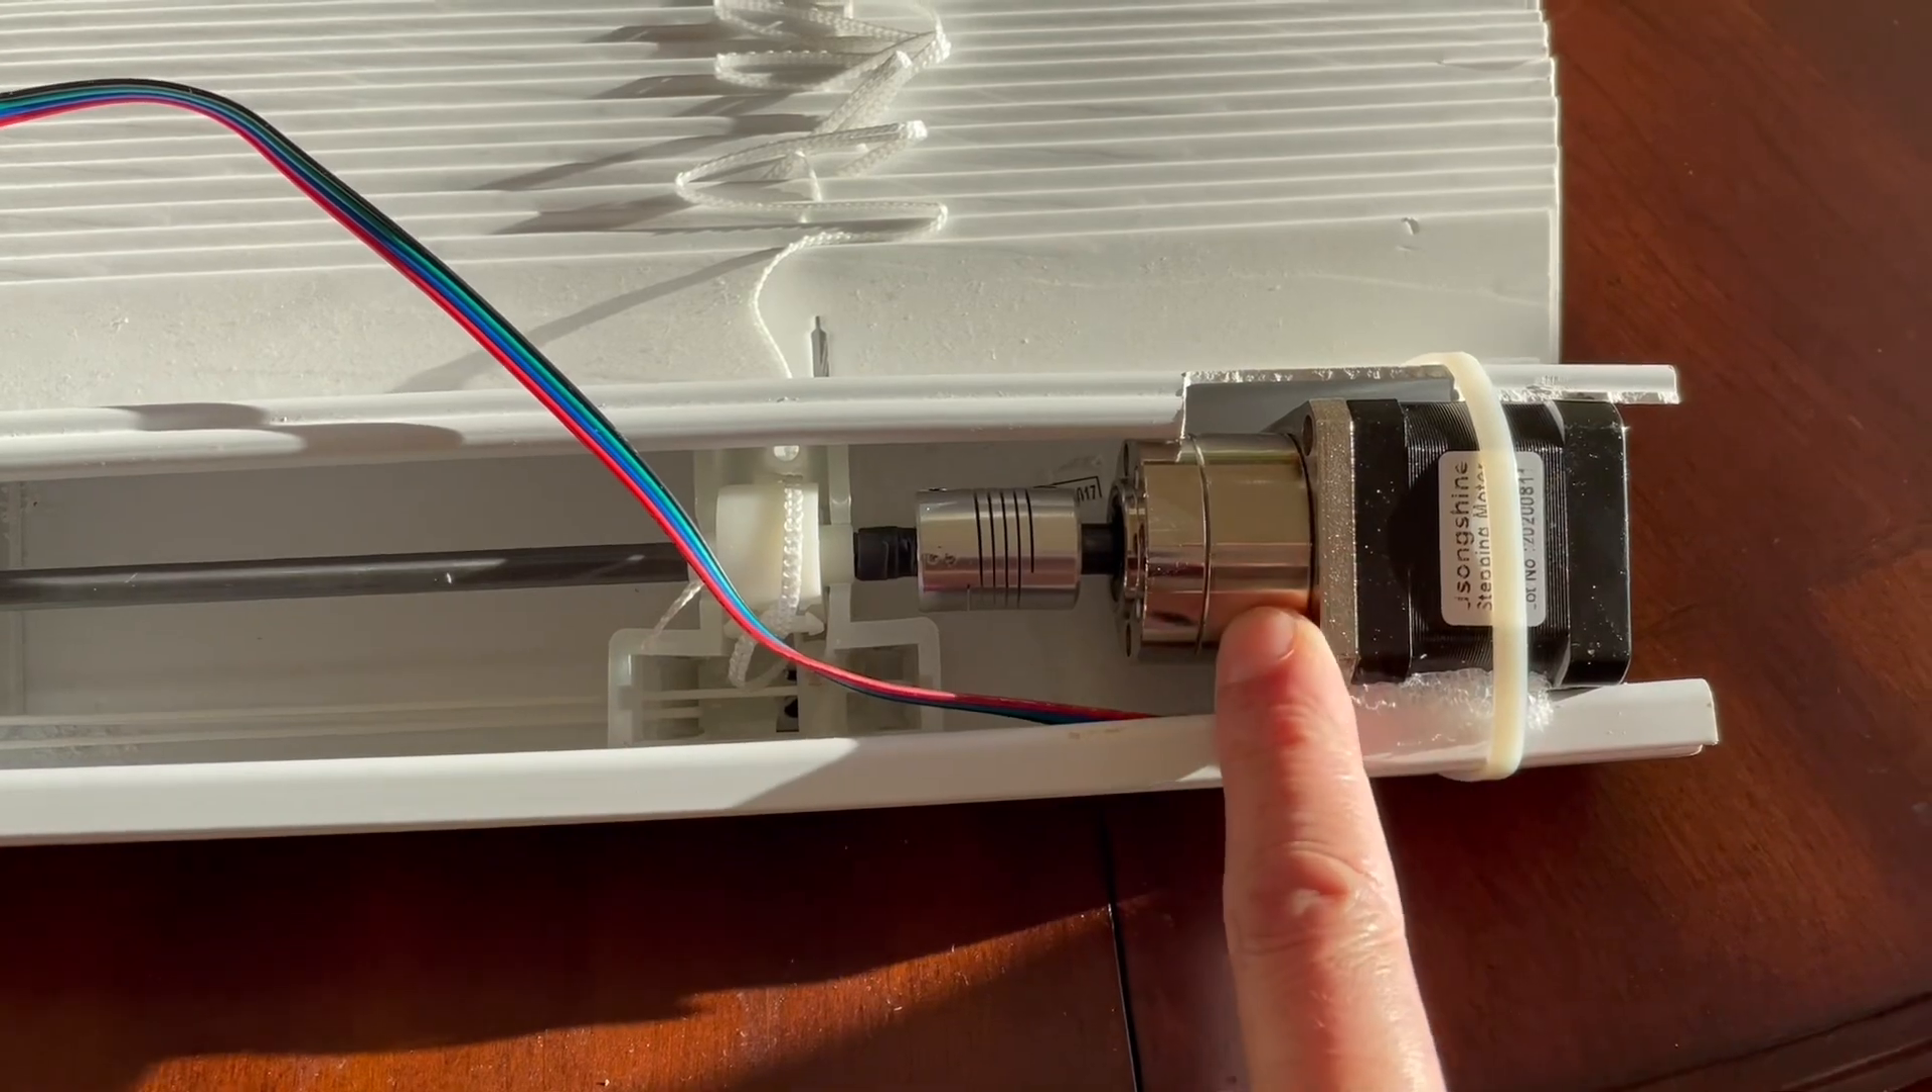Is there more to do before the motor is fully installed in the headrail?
No.